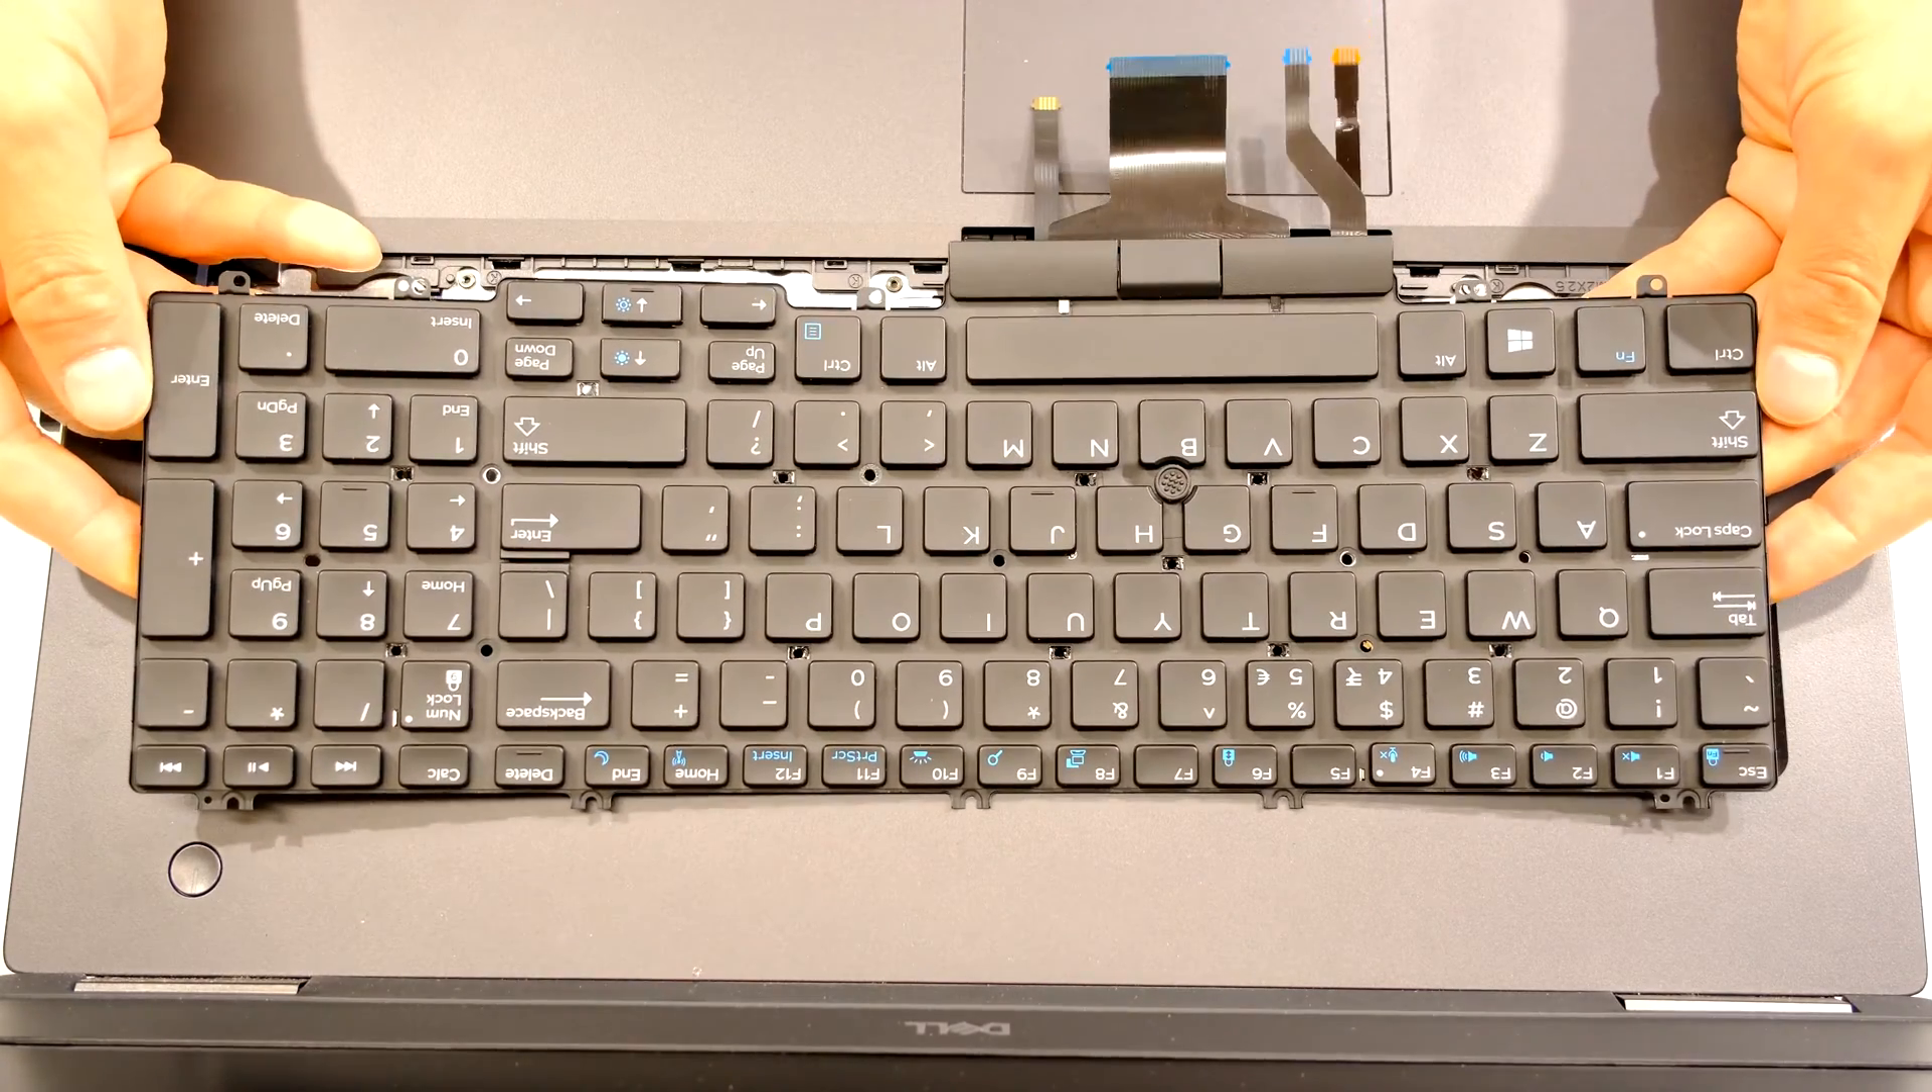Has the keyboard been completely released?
Yes.